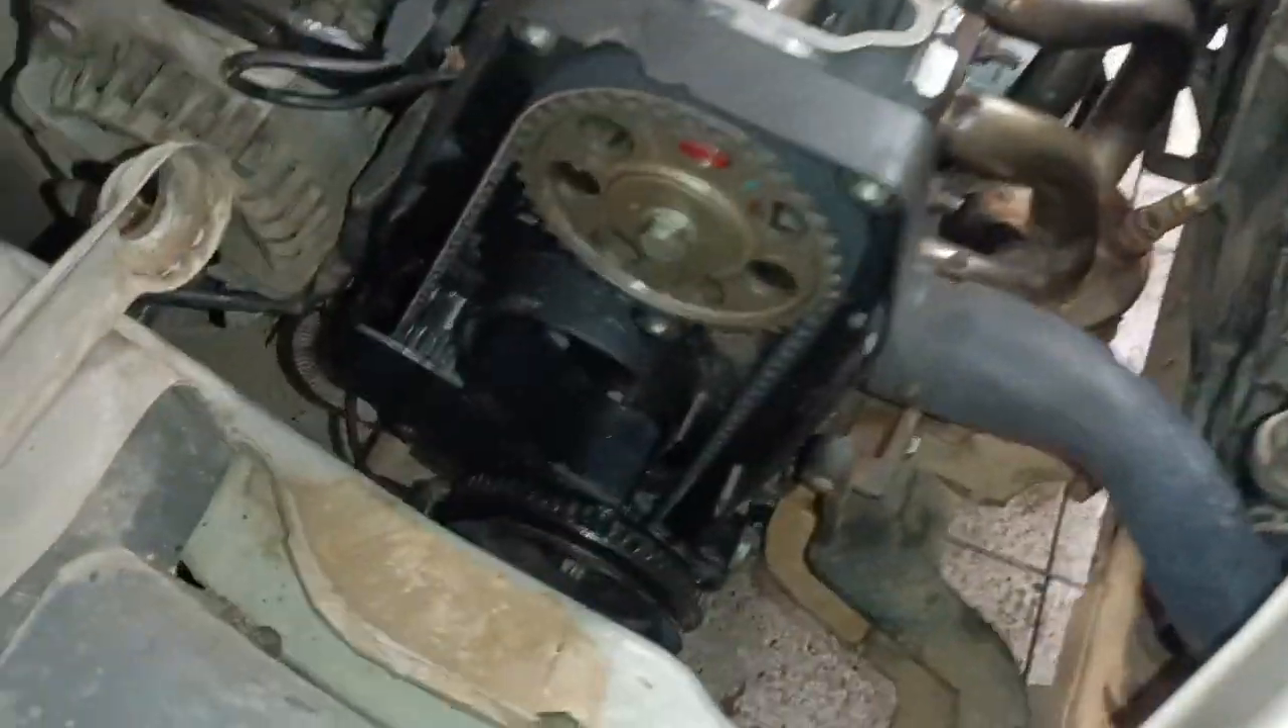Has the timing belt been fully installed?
Yes.